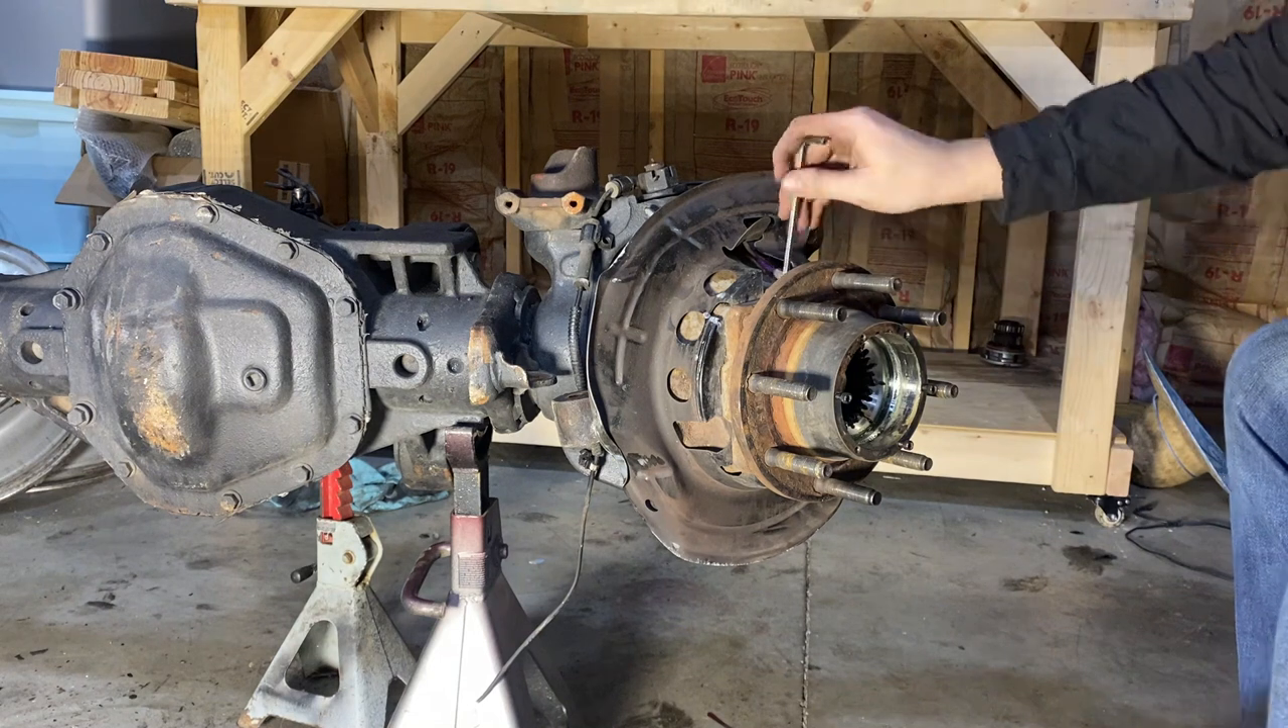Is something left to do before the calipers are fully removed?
No.